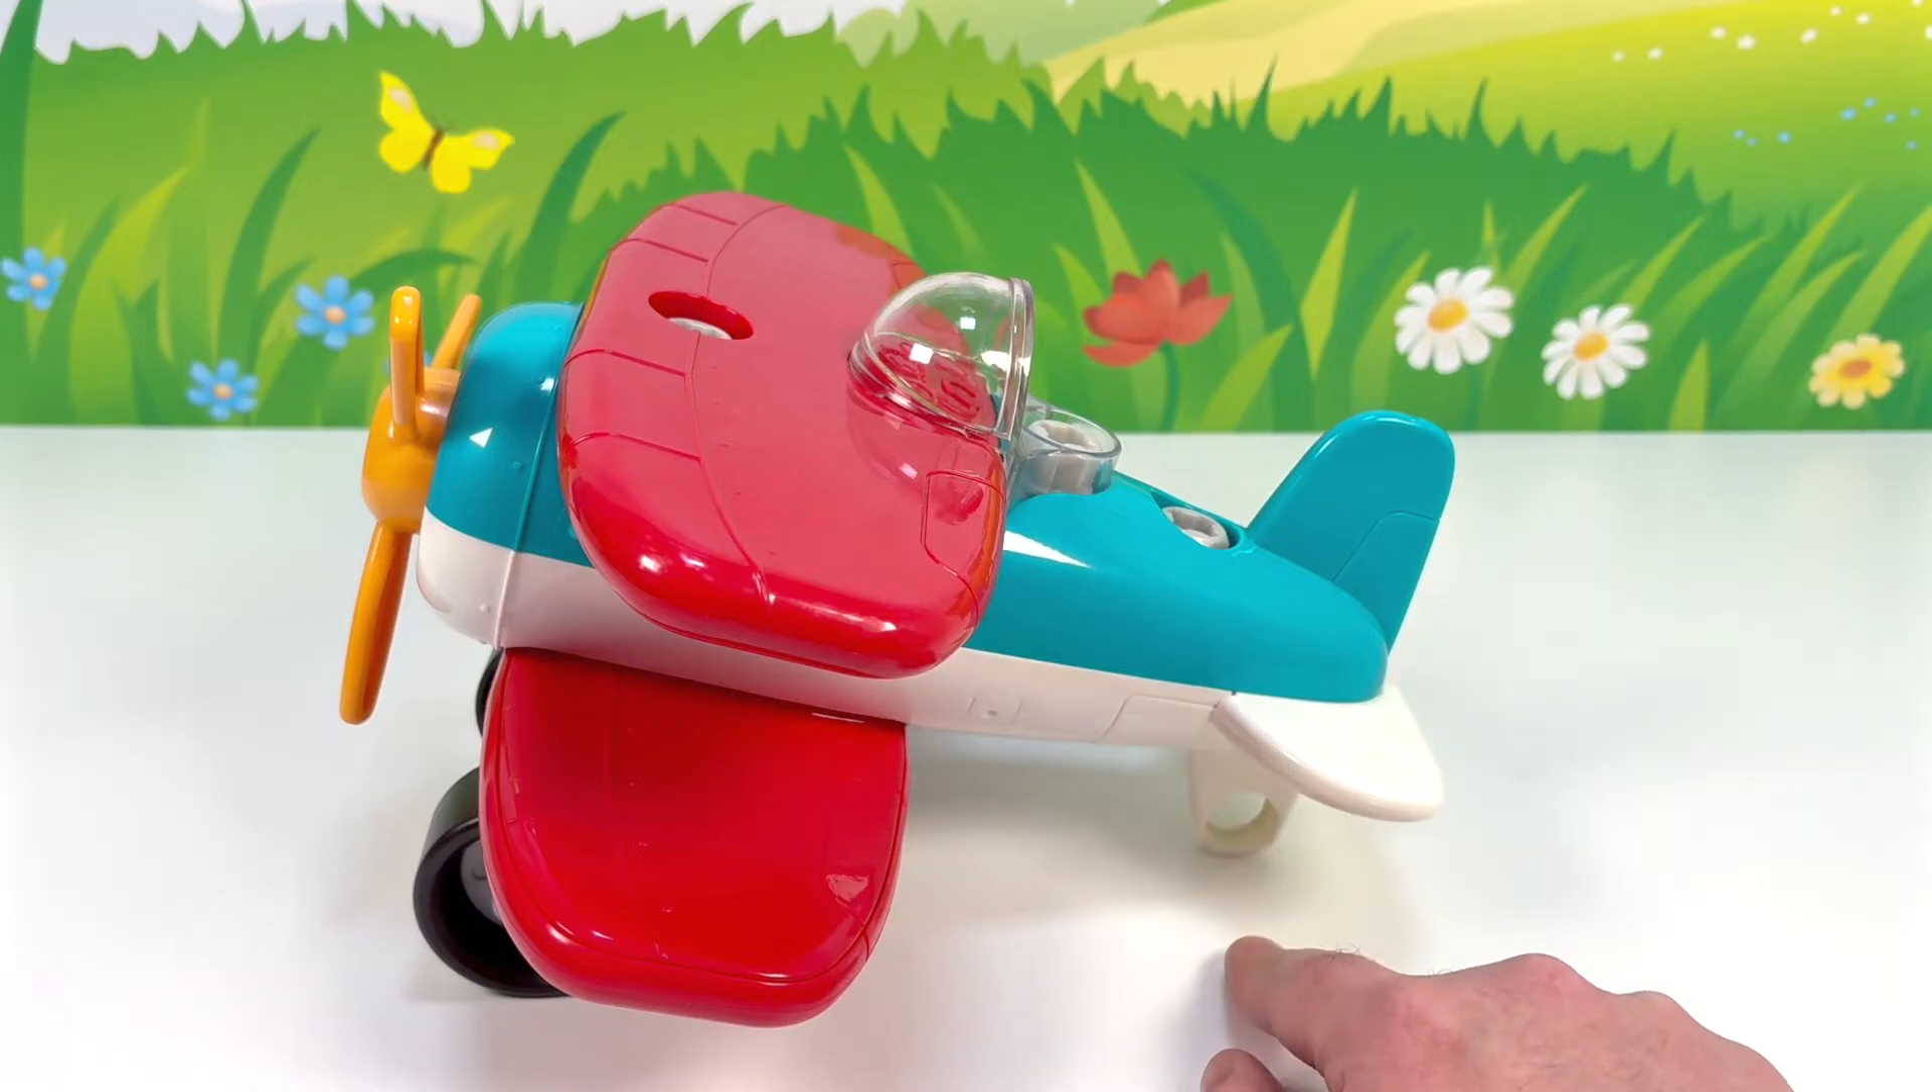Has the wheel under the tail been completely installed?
No.